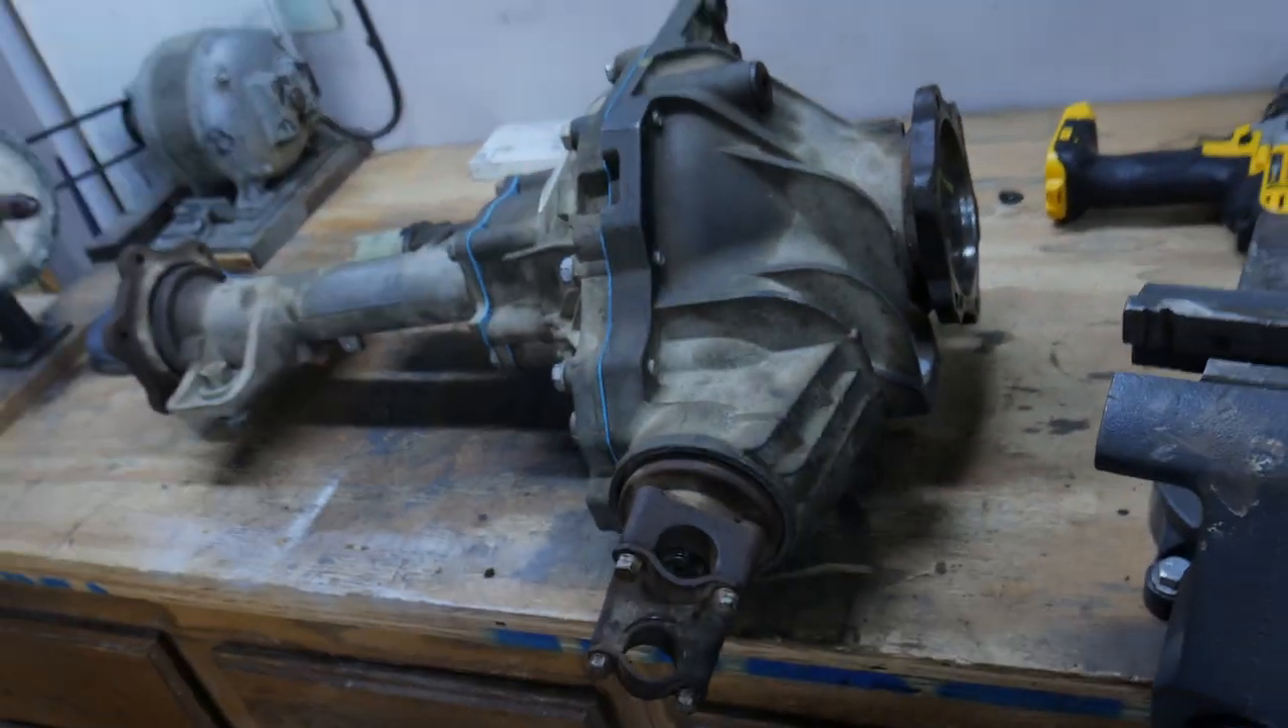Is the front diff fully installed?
No.